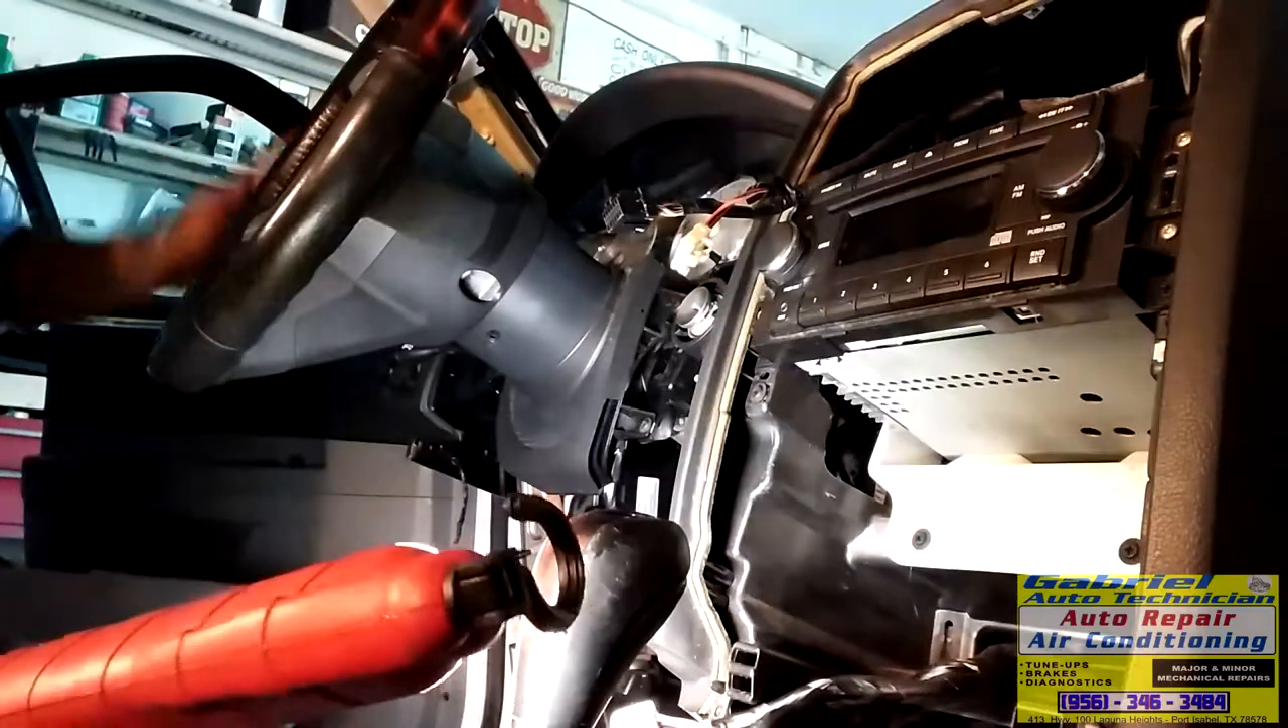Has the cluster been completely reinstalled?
No.